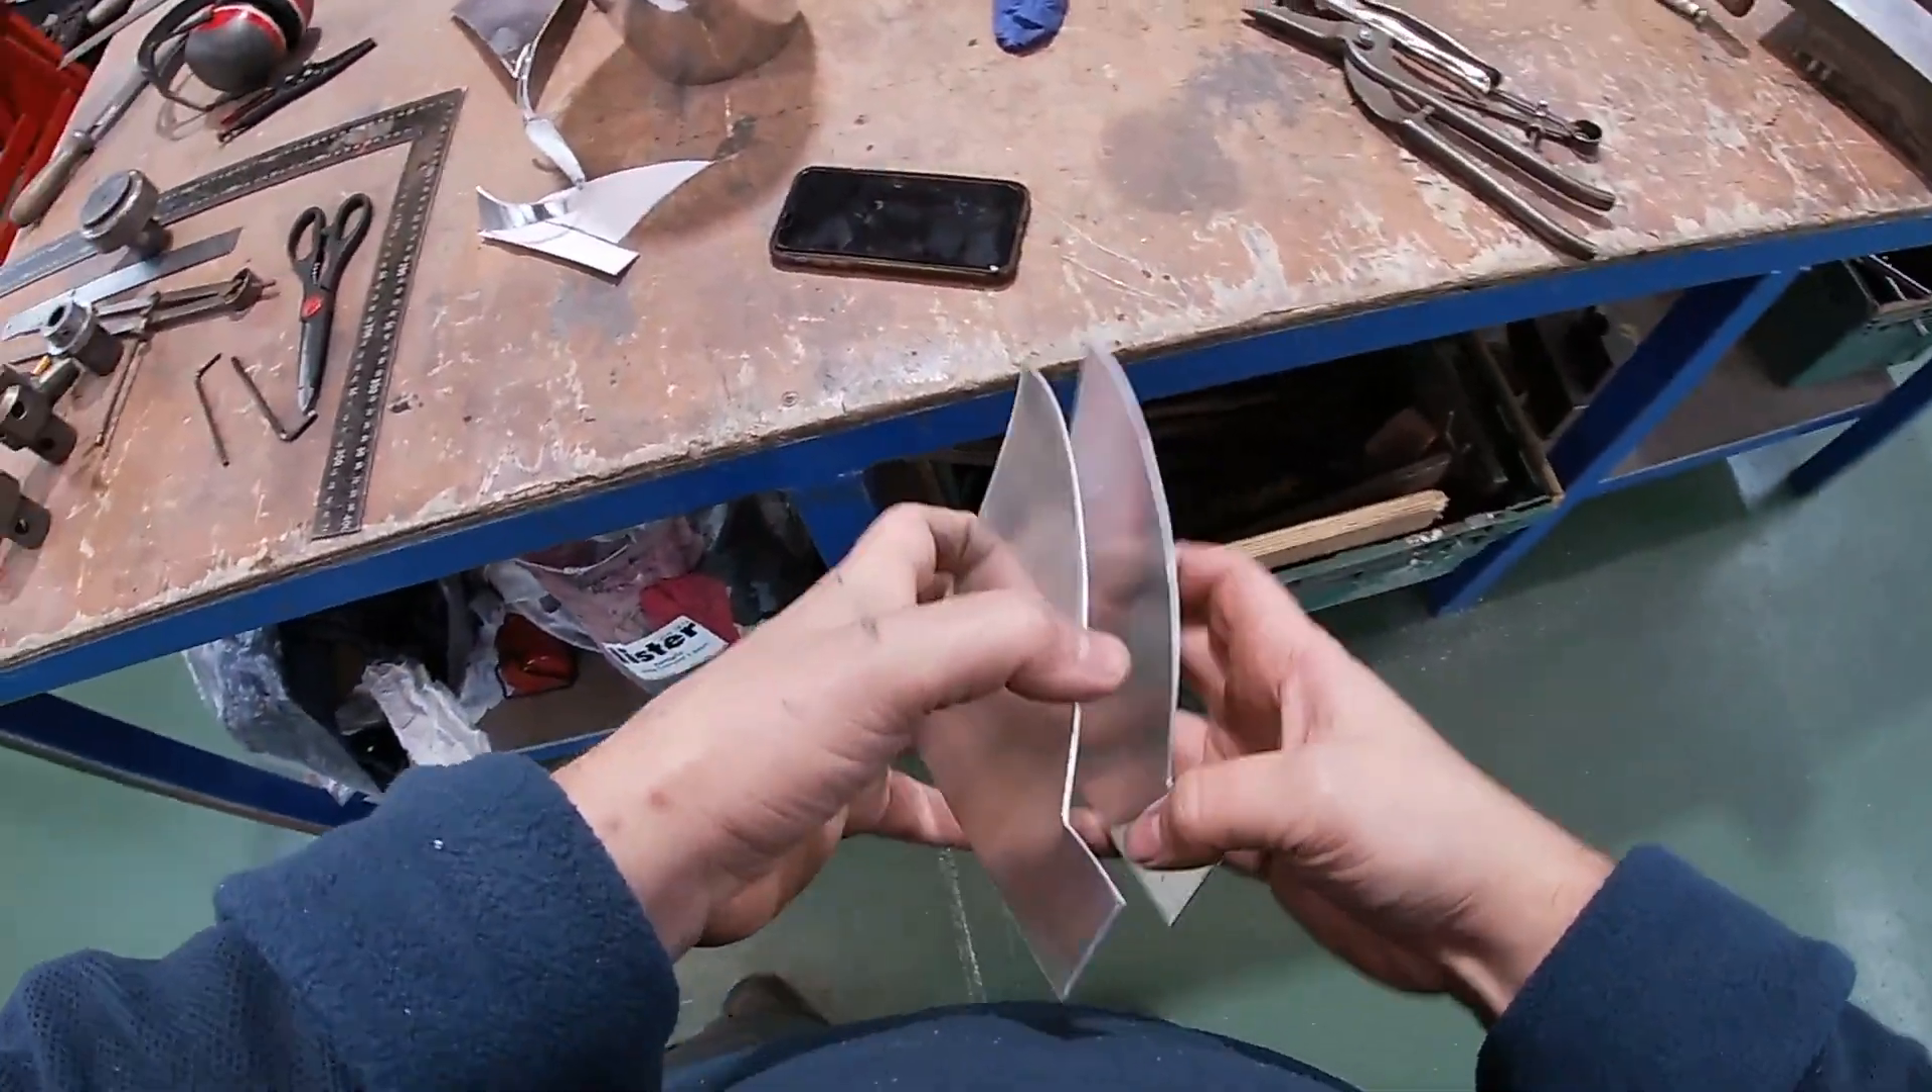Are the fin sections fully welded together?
No.